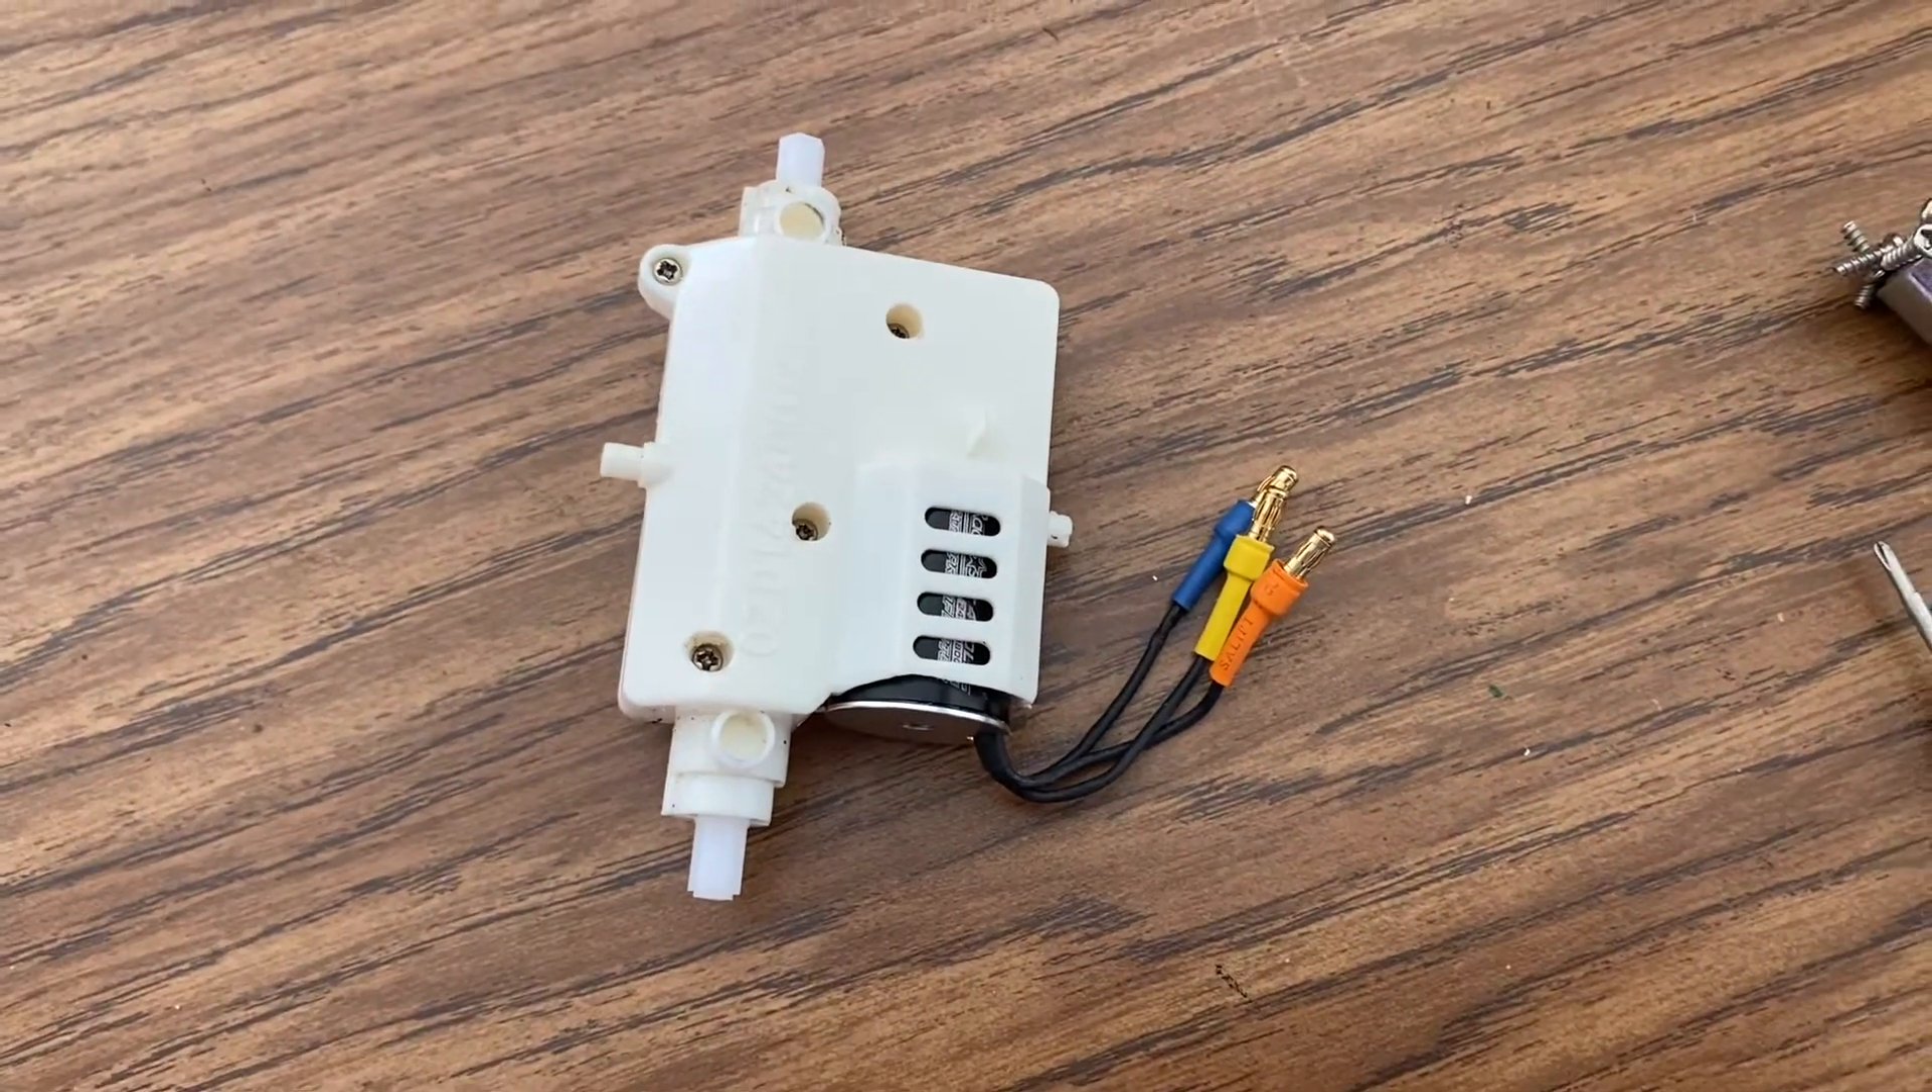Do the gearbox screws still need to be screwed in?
No.